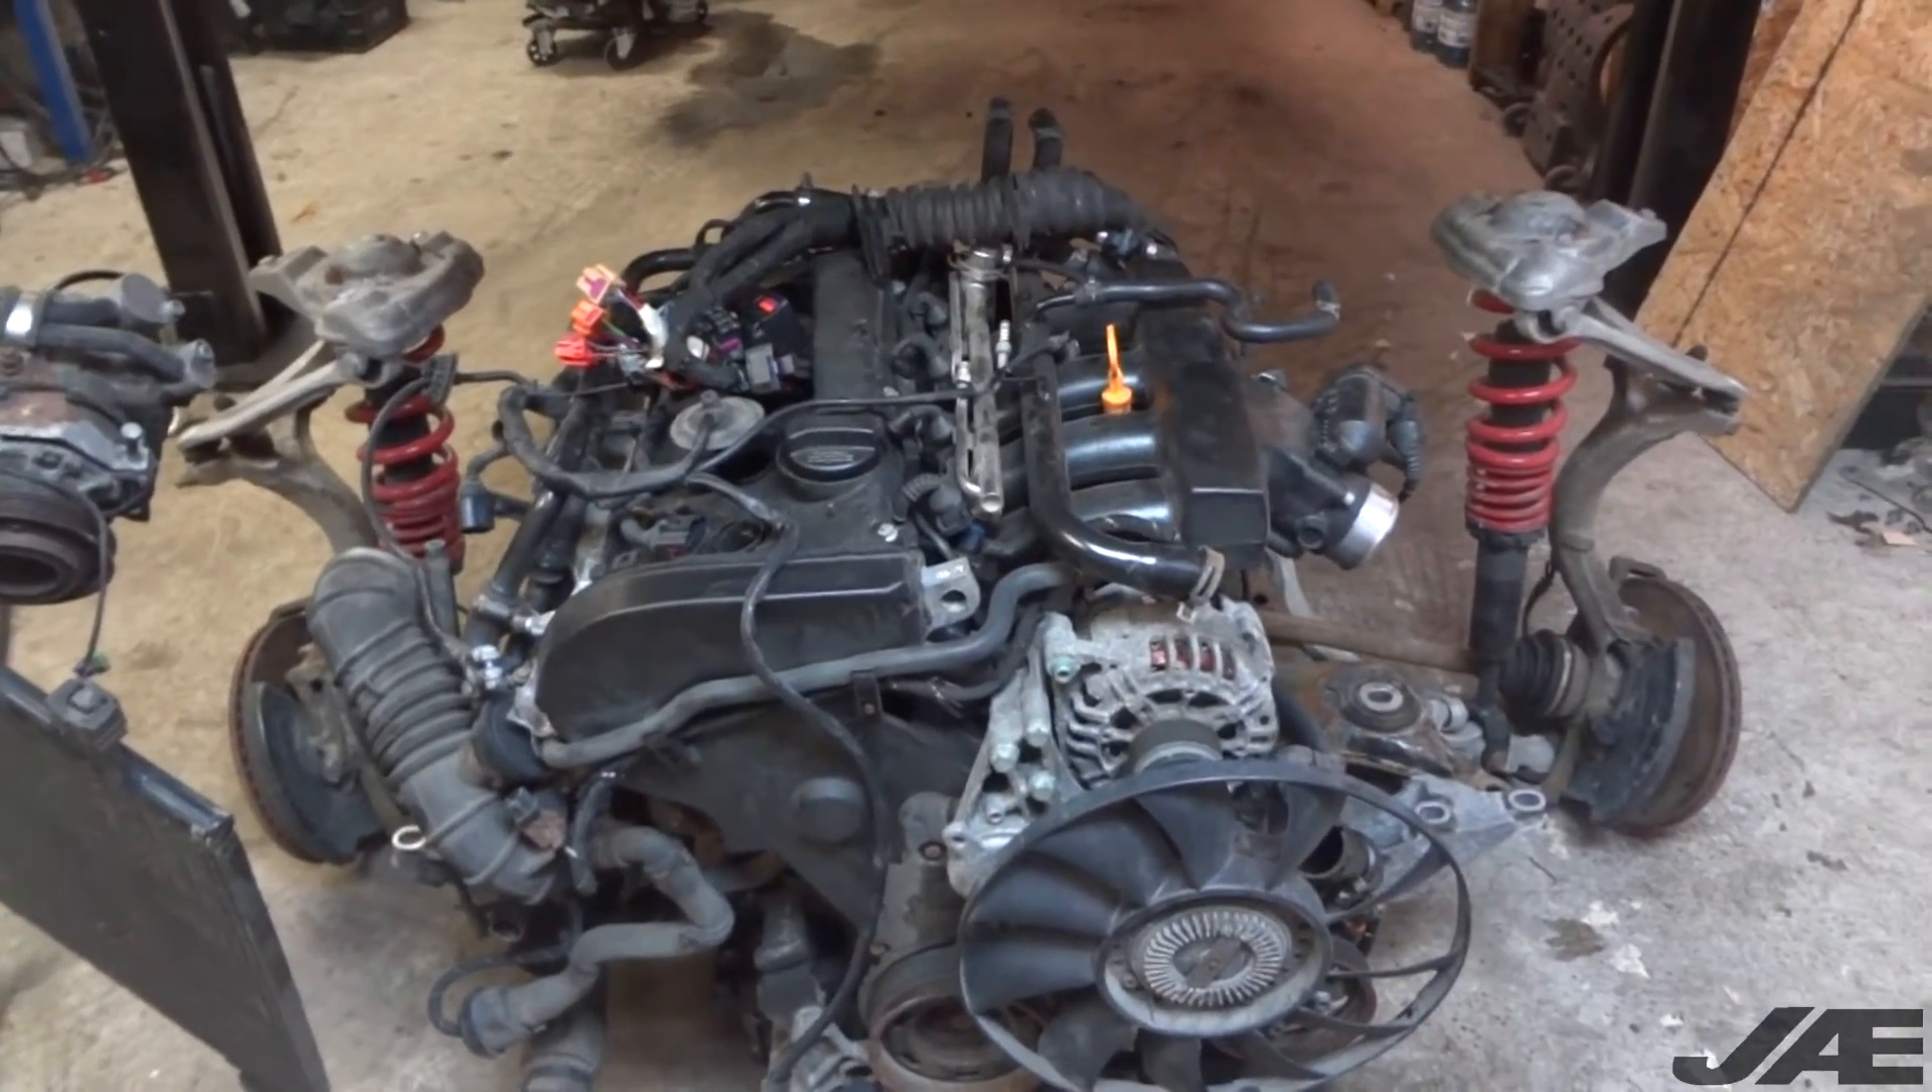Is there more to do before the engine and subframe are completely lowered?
No.